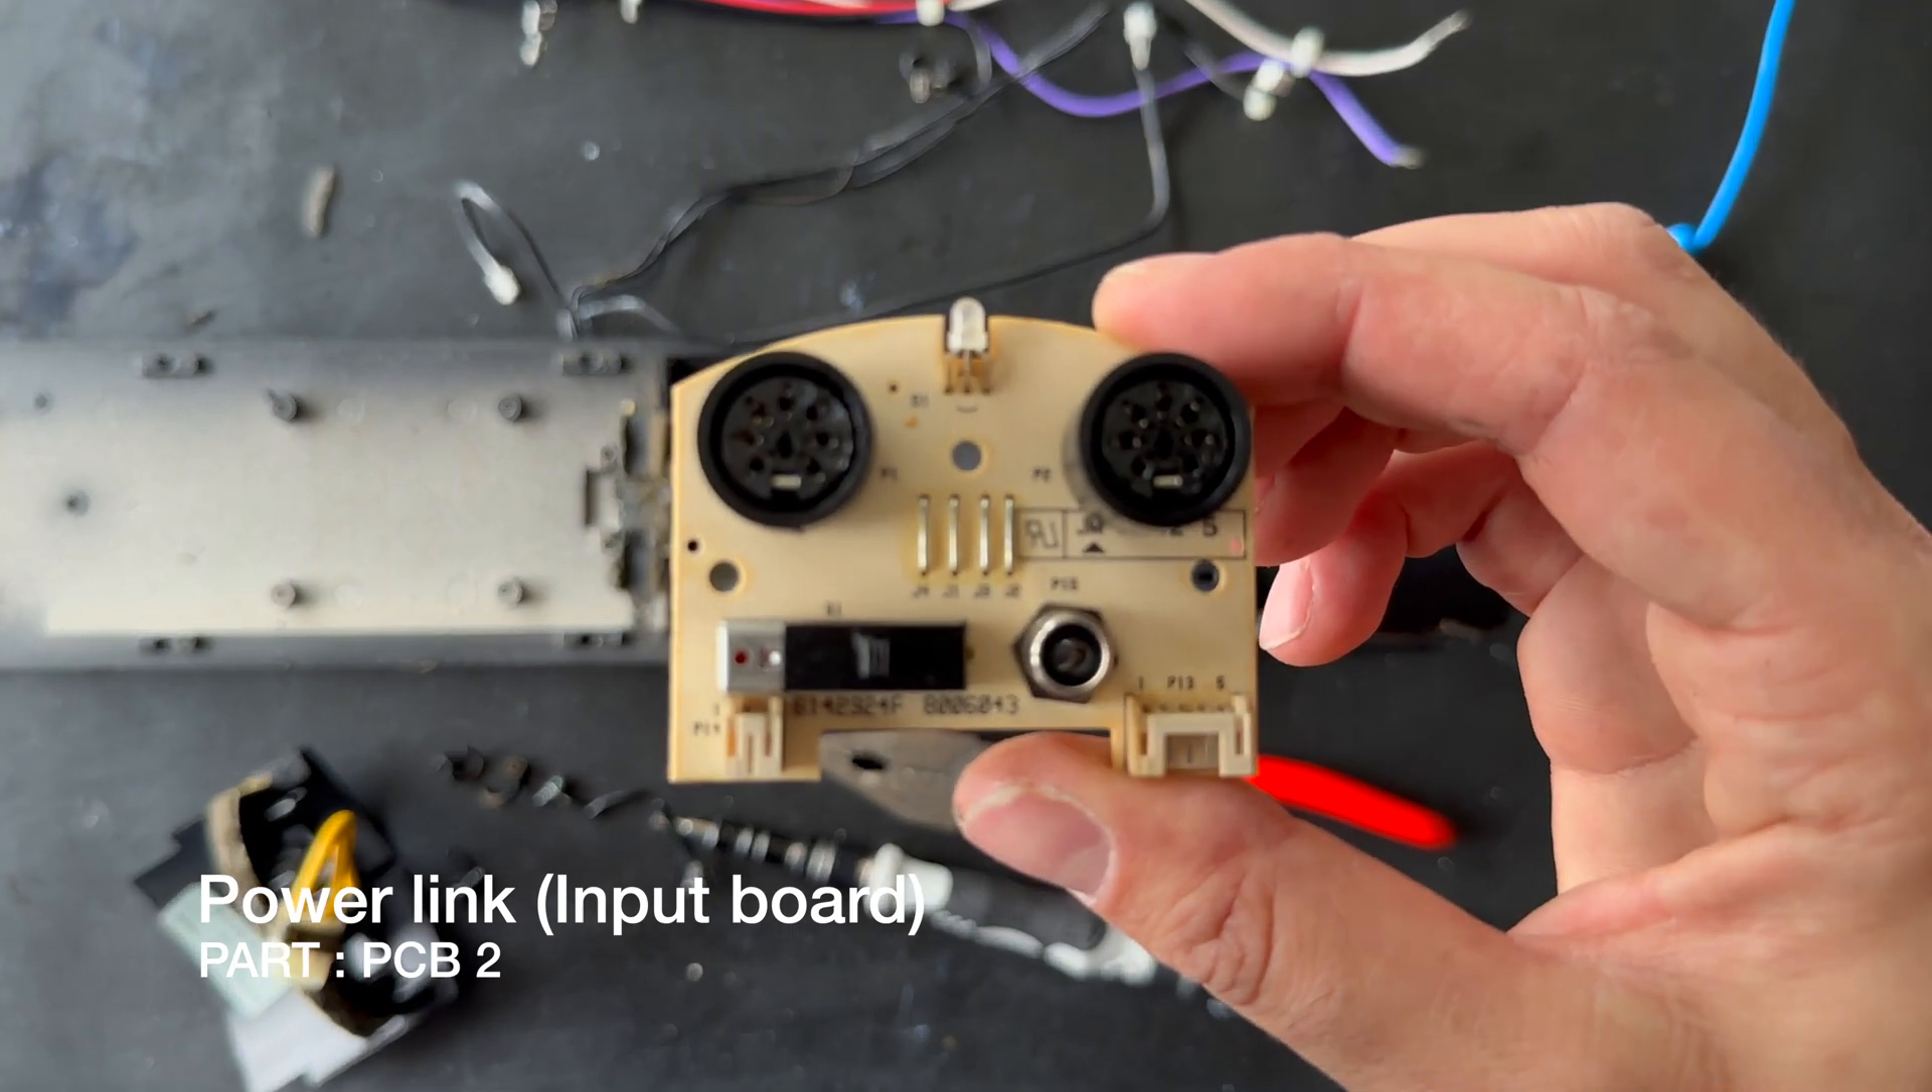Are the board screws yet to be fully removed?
No.